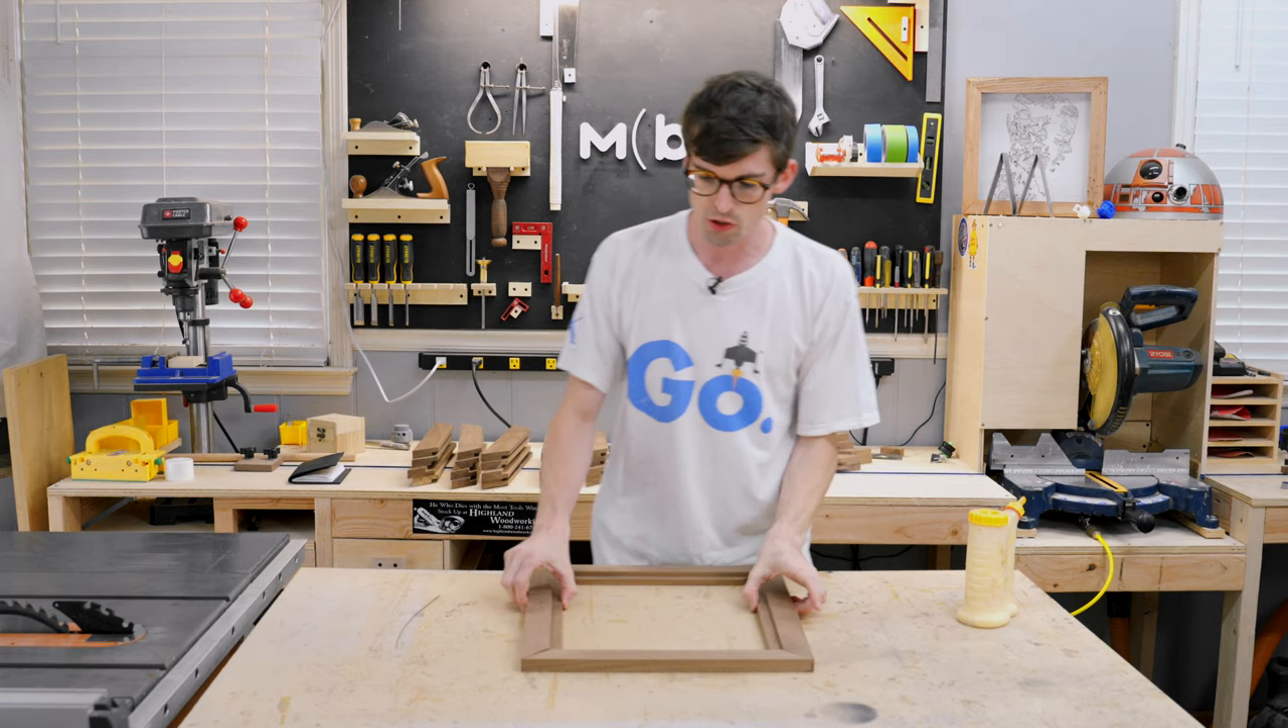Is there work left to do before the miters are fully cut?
No.